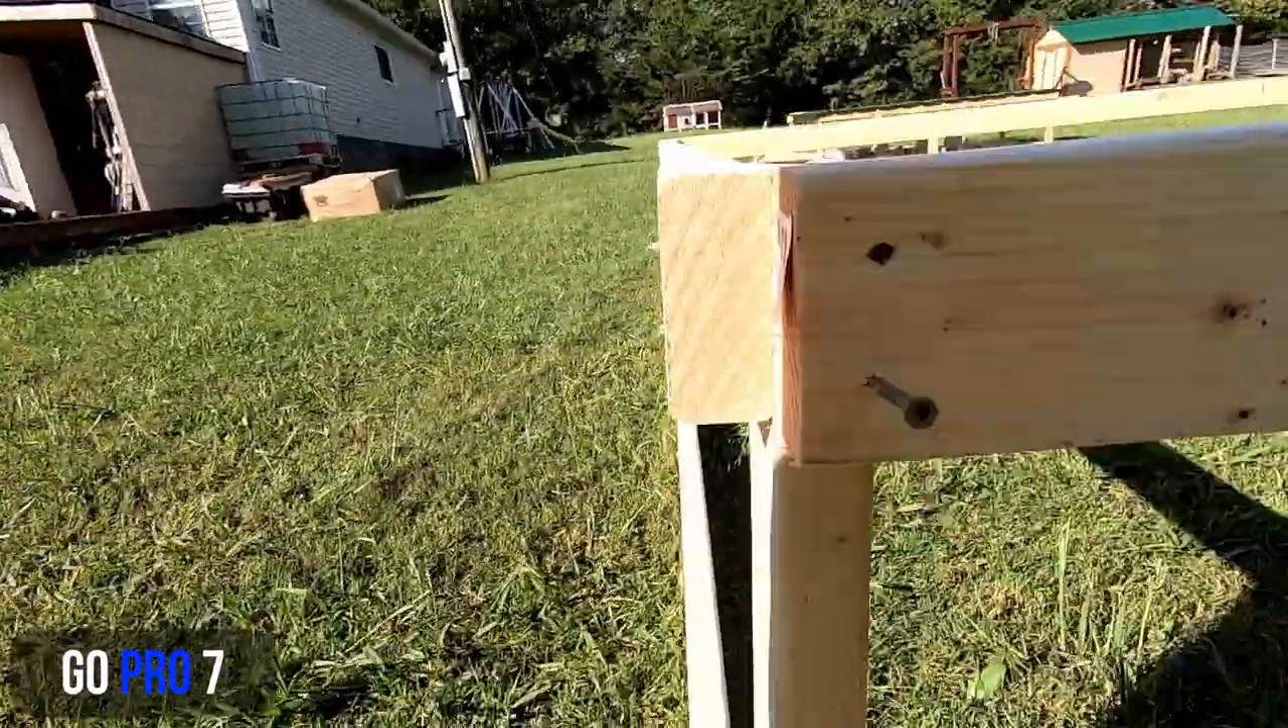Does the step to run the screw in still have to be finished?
Yes.